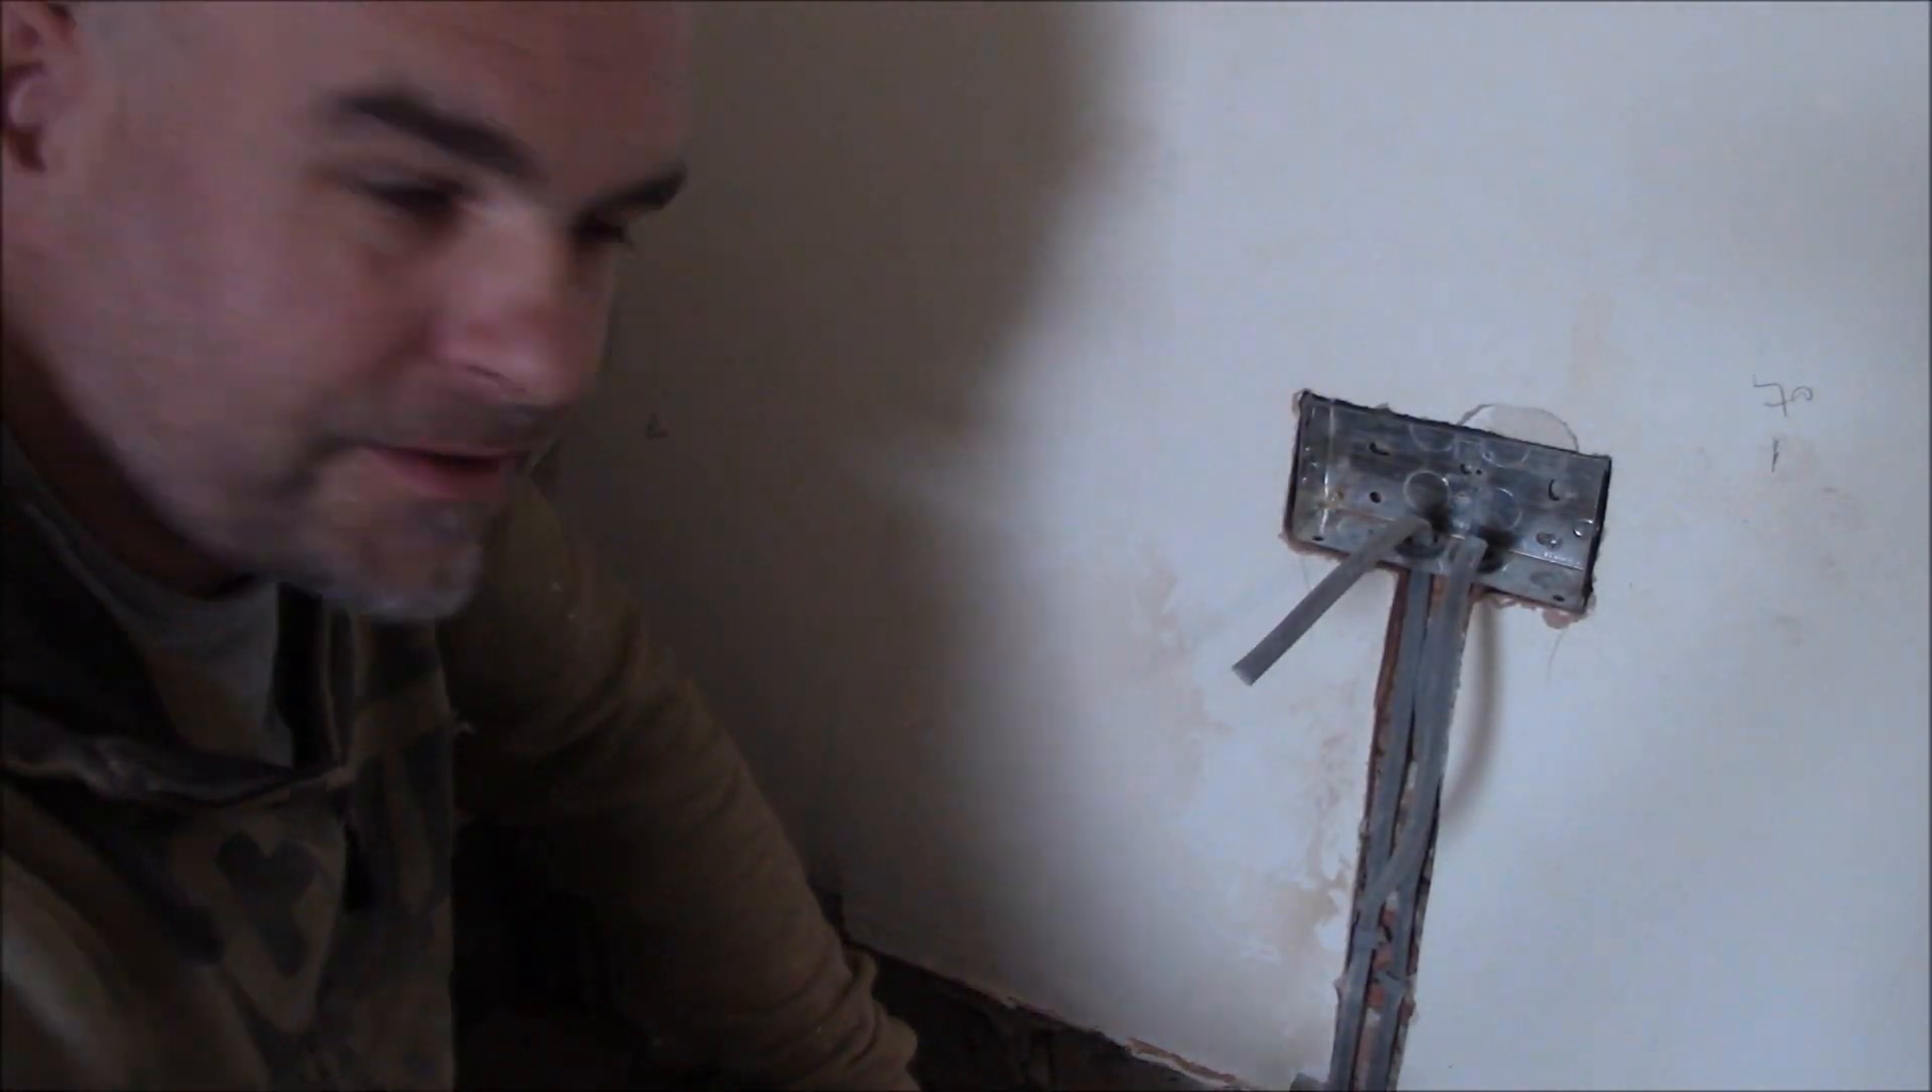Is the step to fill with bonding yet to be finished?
Yes.